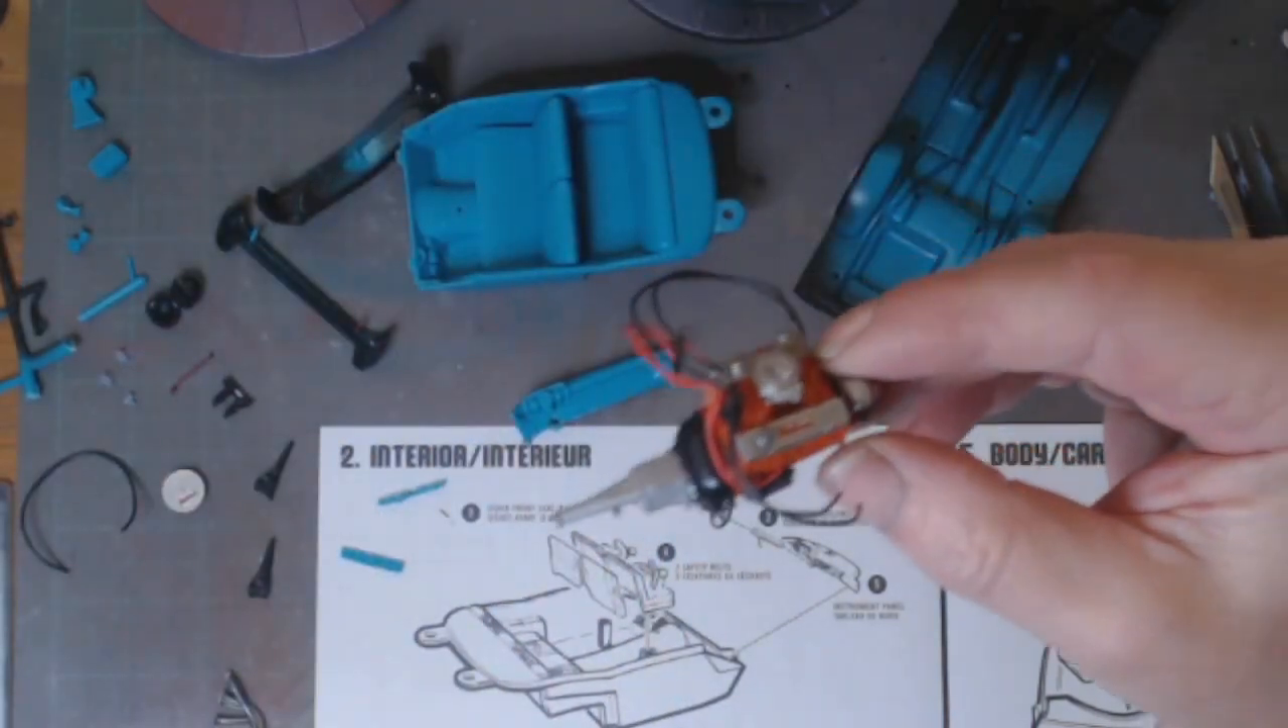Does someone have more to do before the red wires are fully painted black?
Yes.